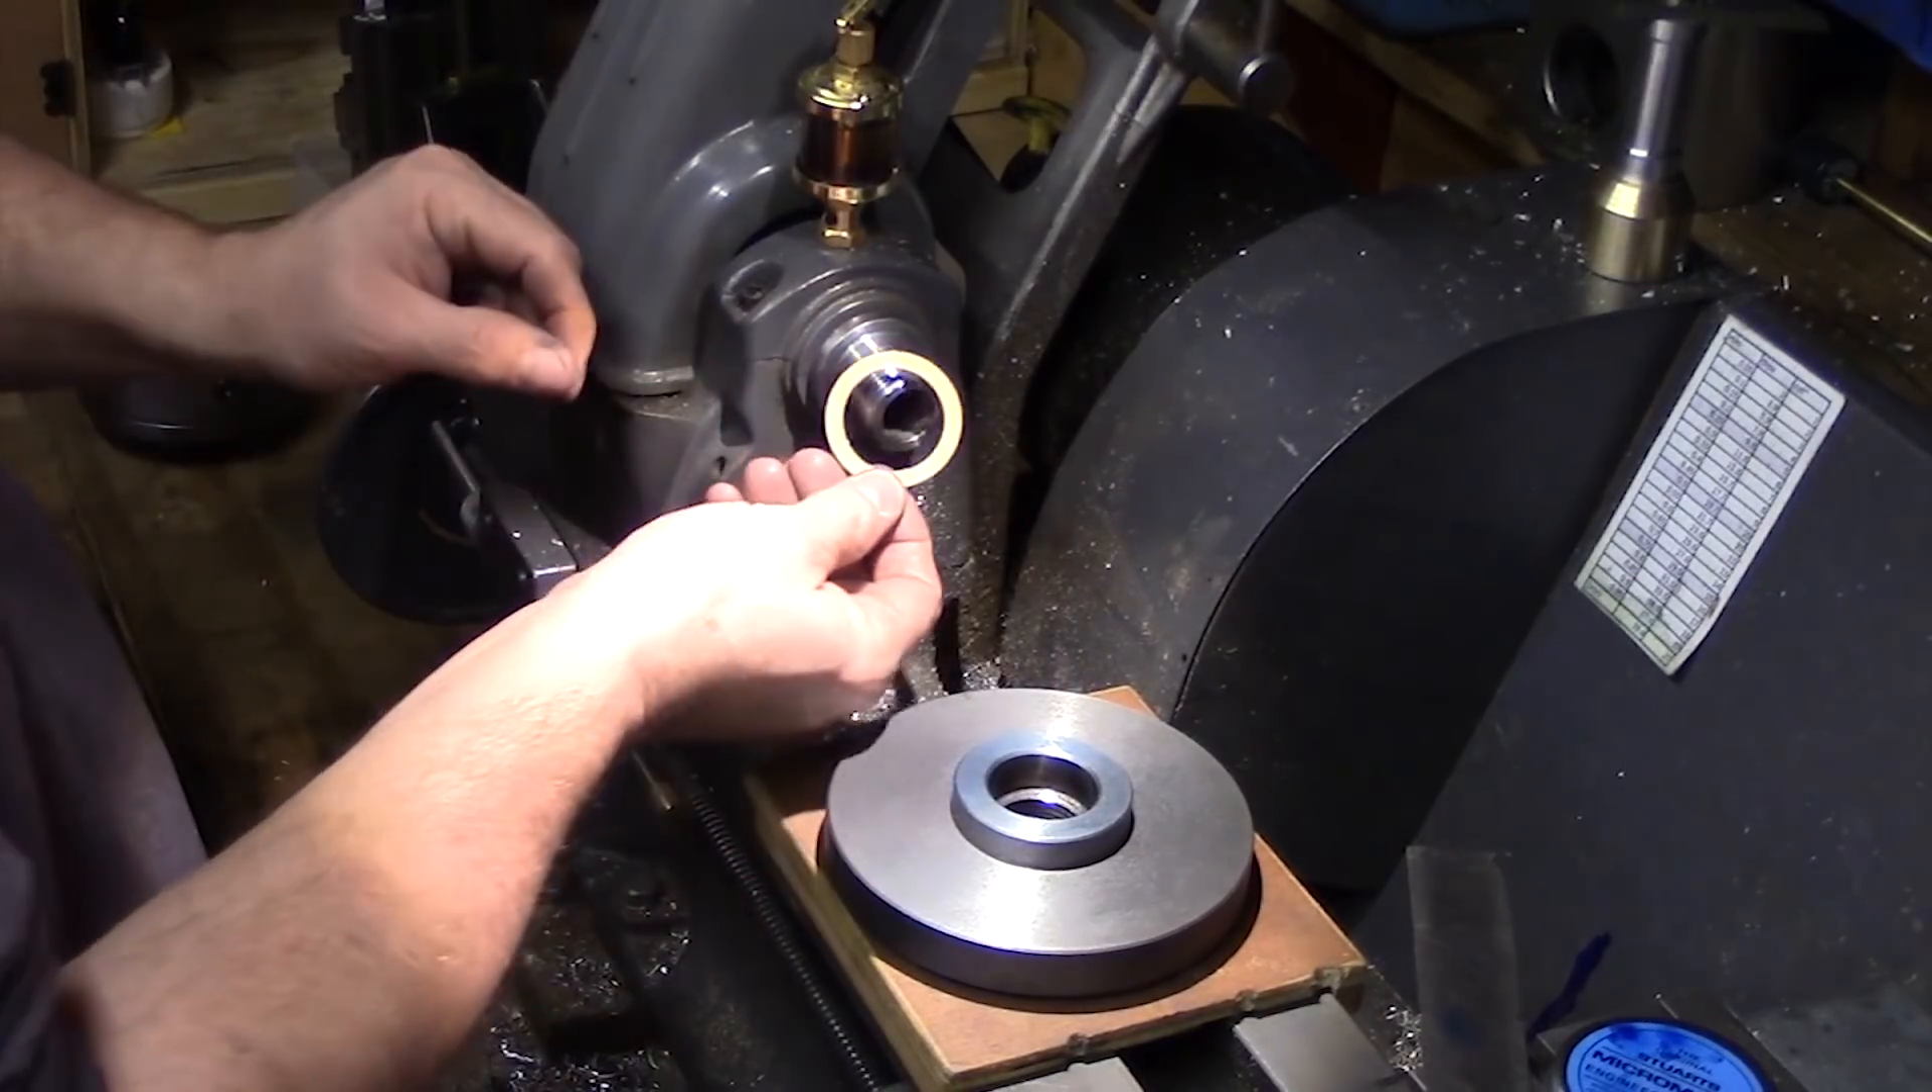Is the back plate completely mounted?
No.